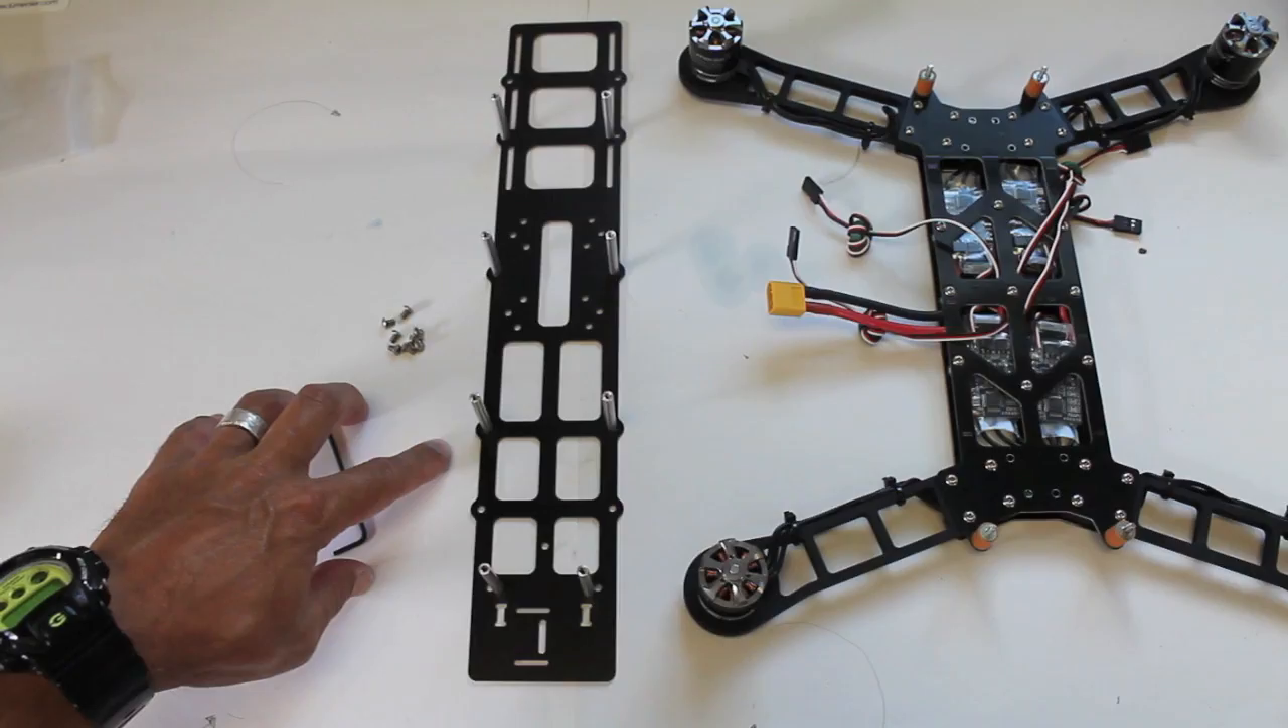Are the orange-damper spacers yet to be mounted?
No.